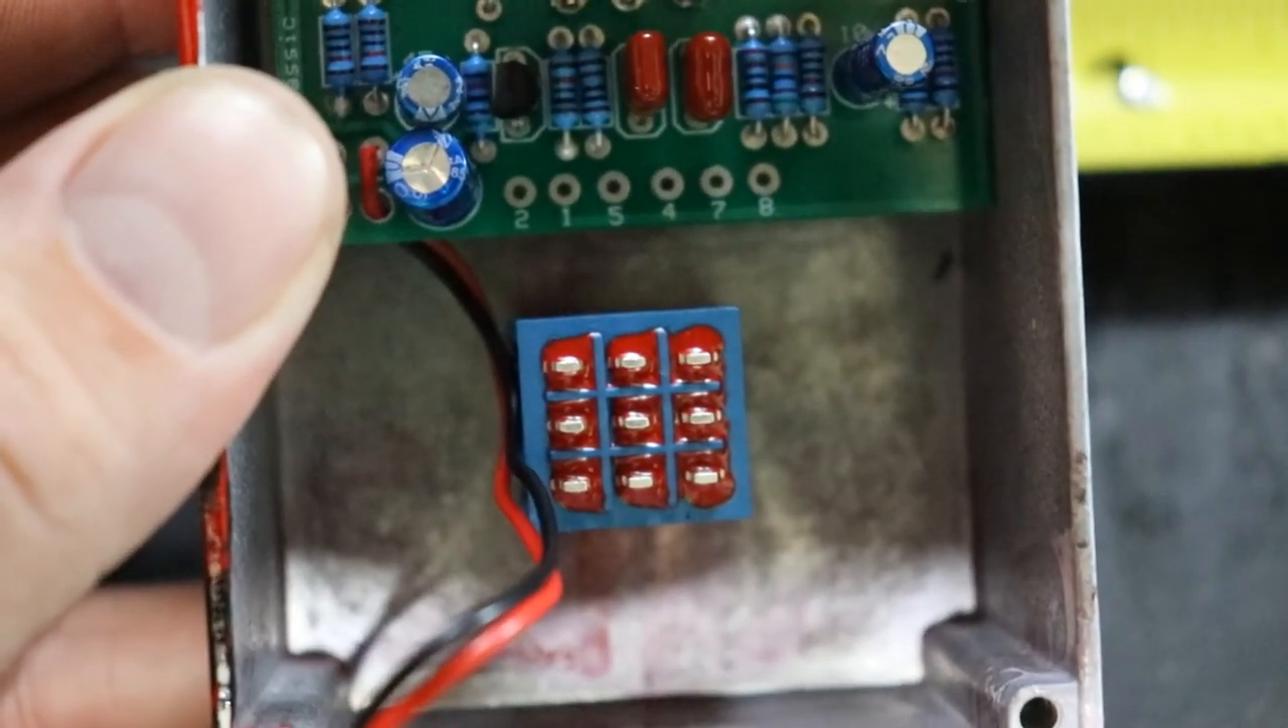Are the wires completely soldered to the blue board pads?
No.